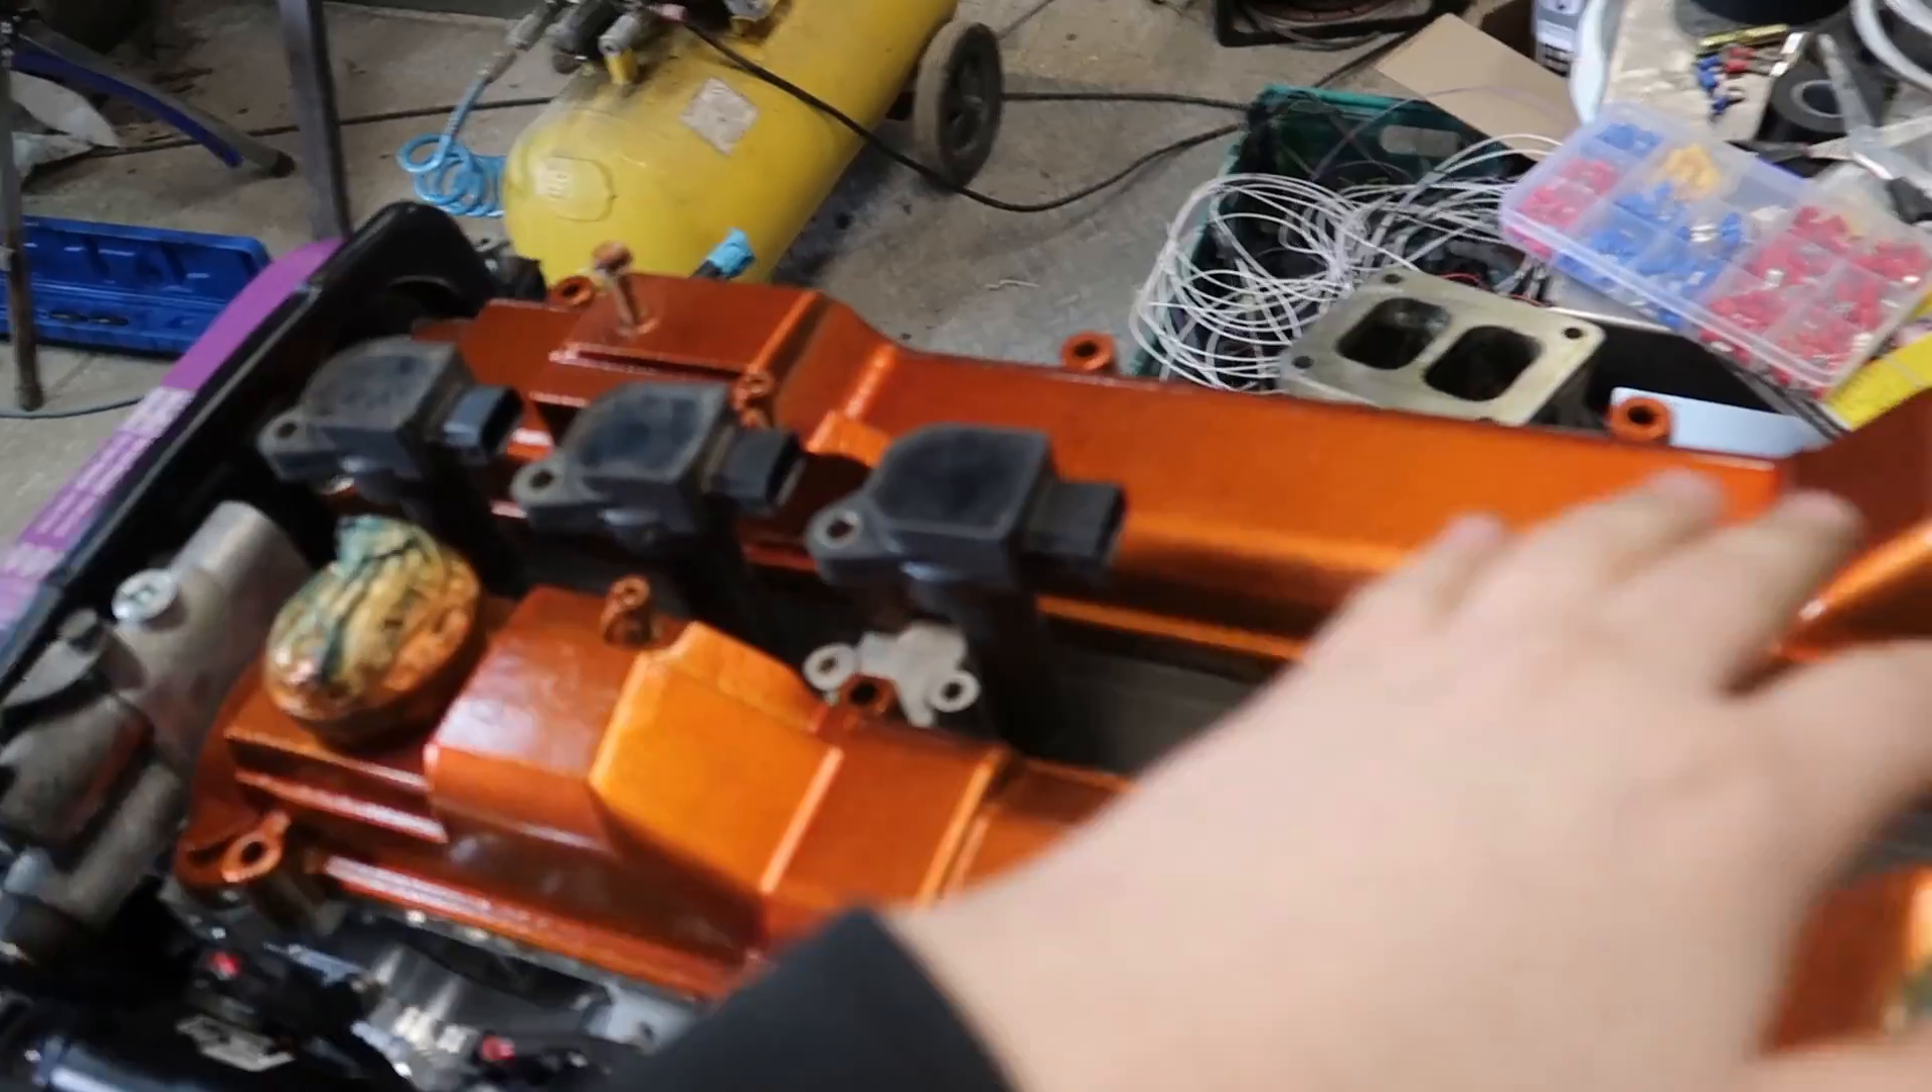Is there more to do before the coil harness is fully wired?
Yes.